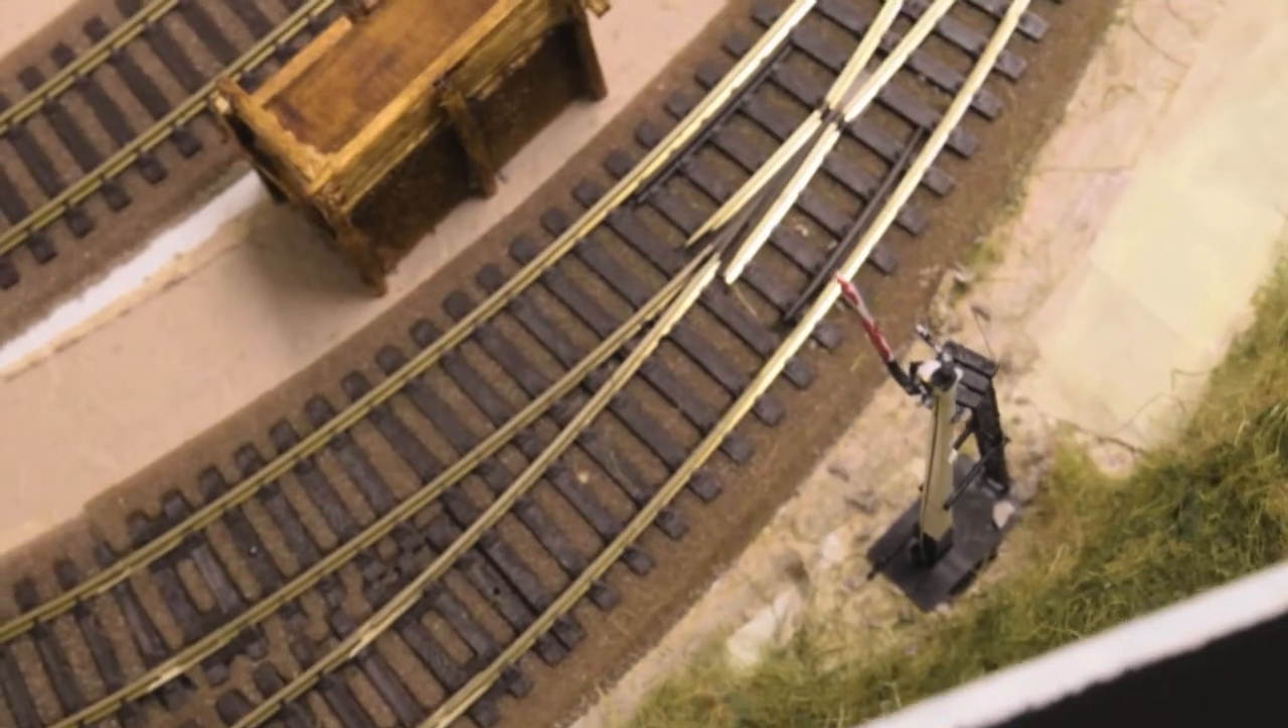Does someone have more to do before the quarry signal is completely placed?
No.